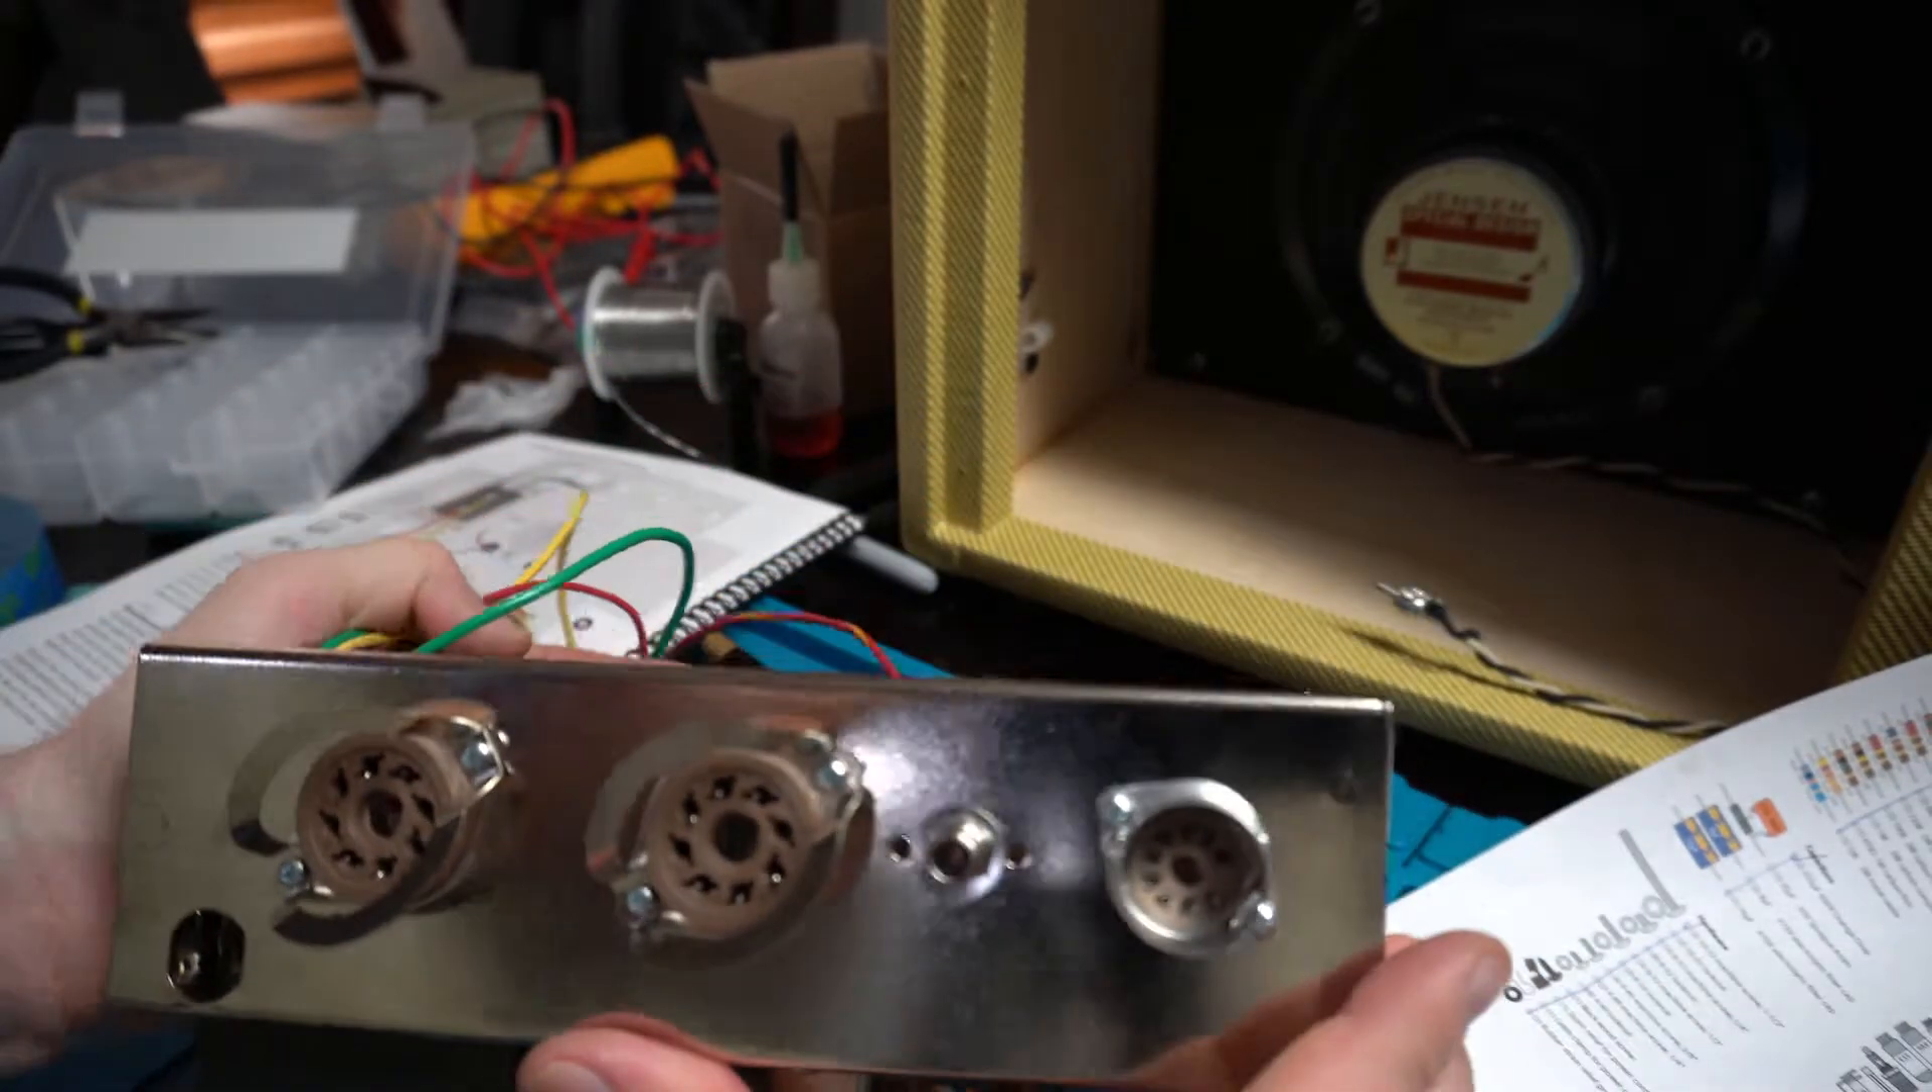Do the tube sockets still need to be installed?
No.